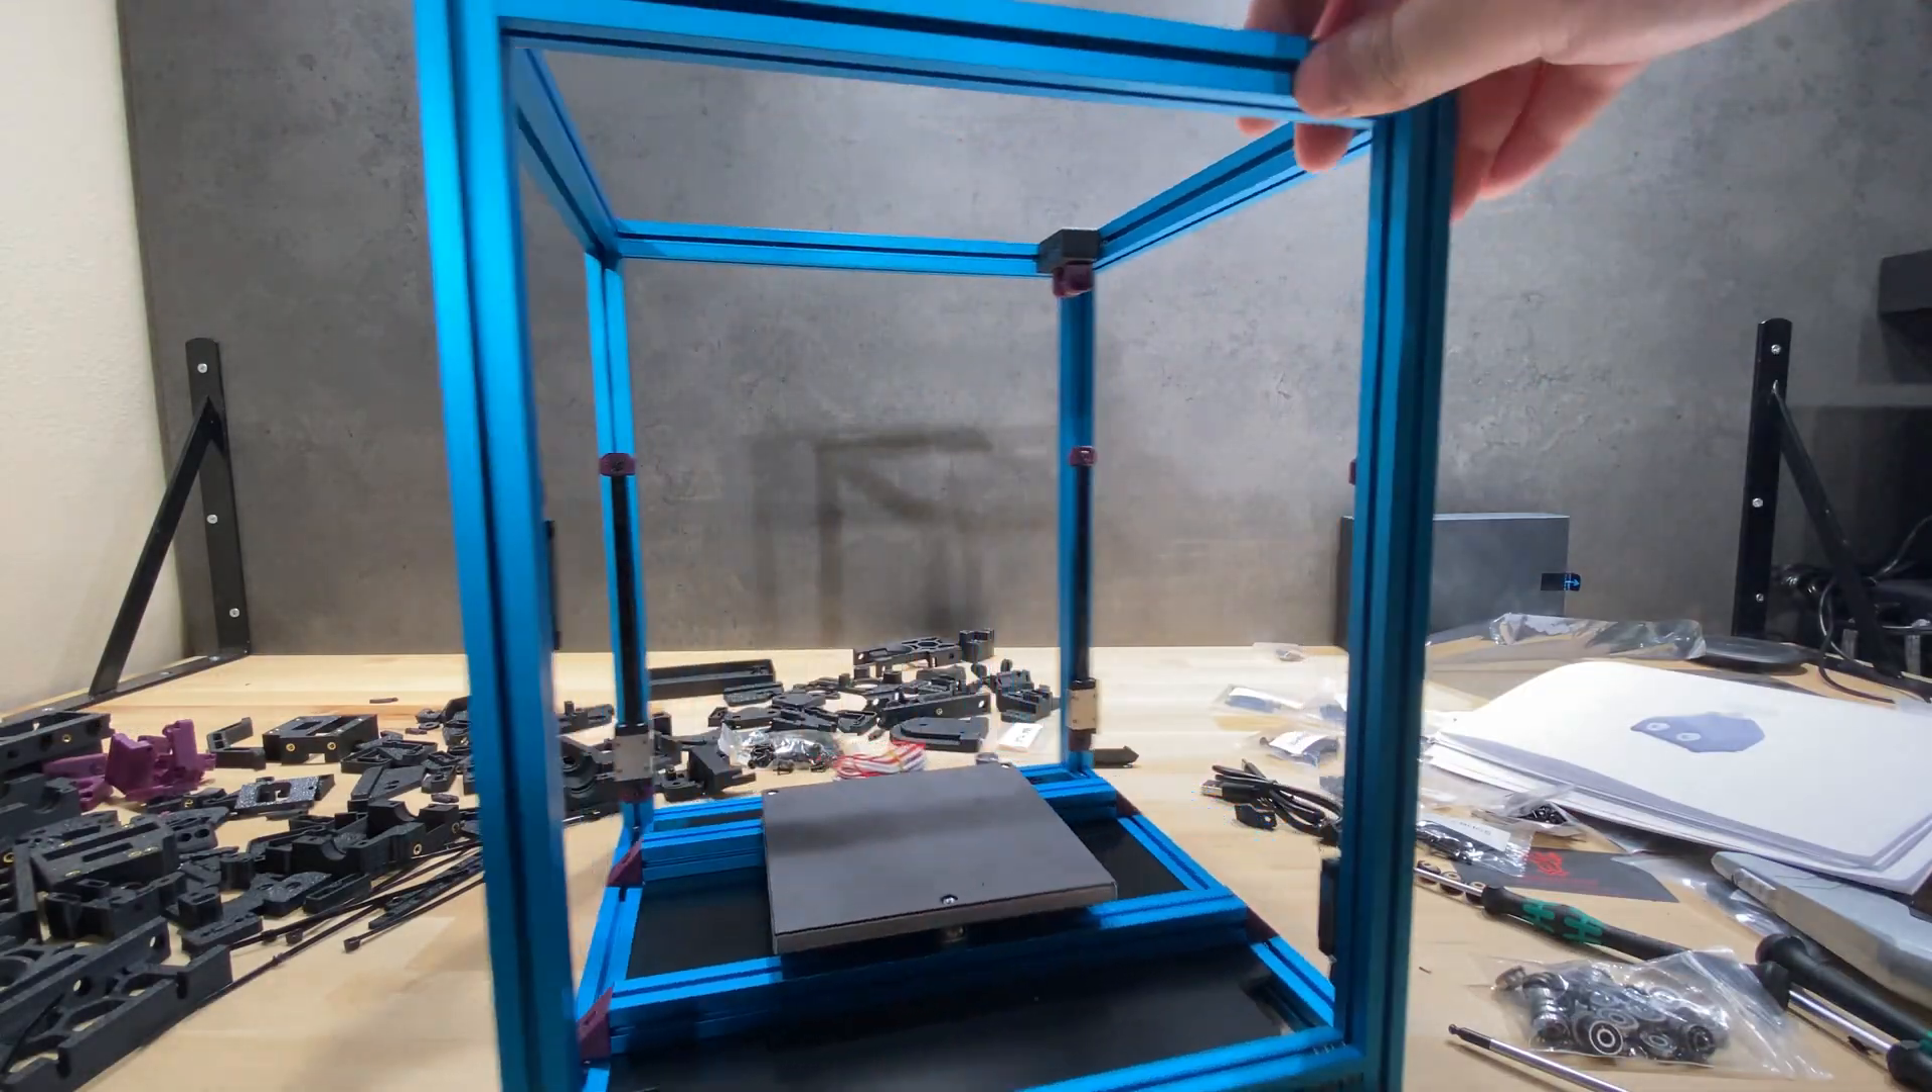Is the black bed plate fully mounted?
Yes.